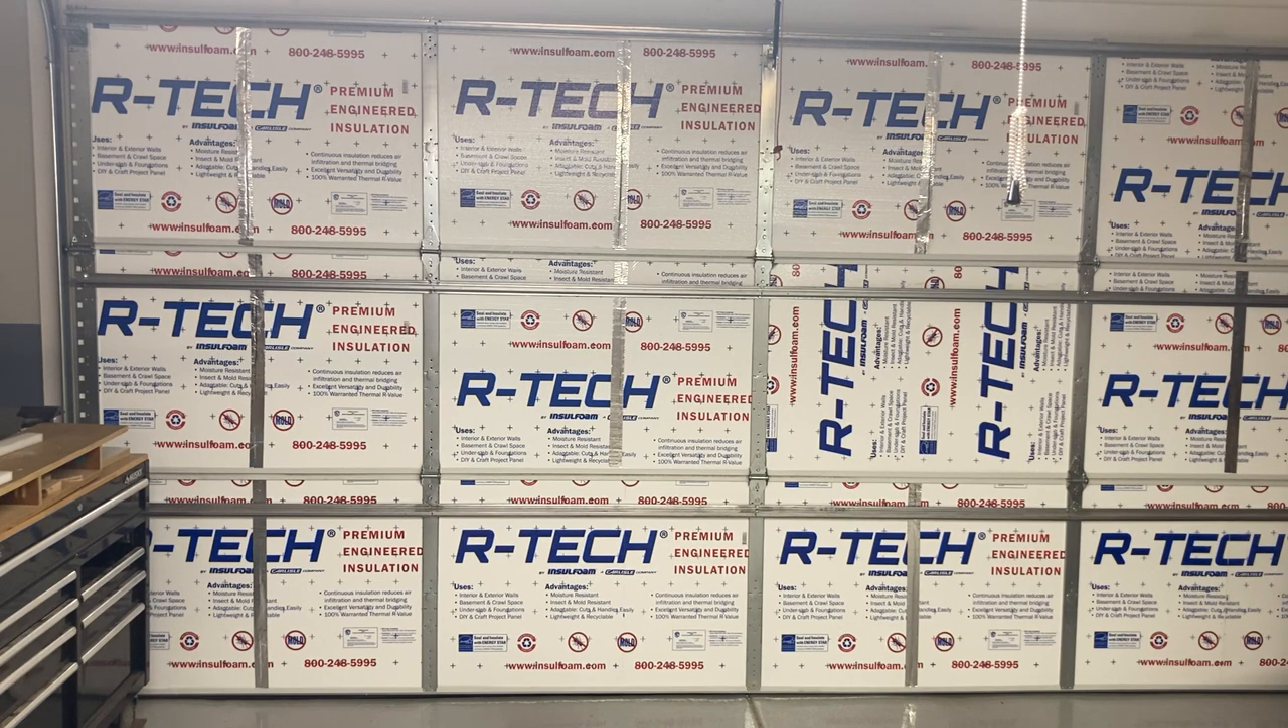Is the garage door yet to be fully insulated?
No.